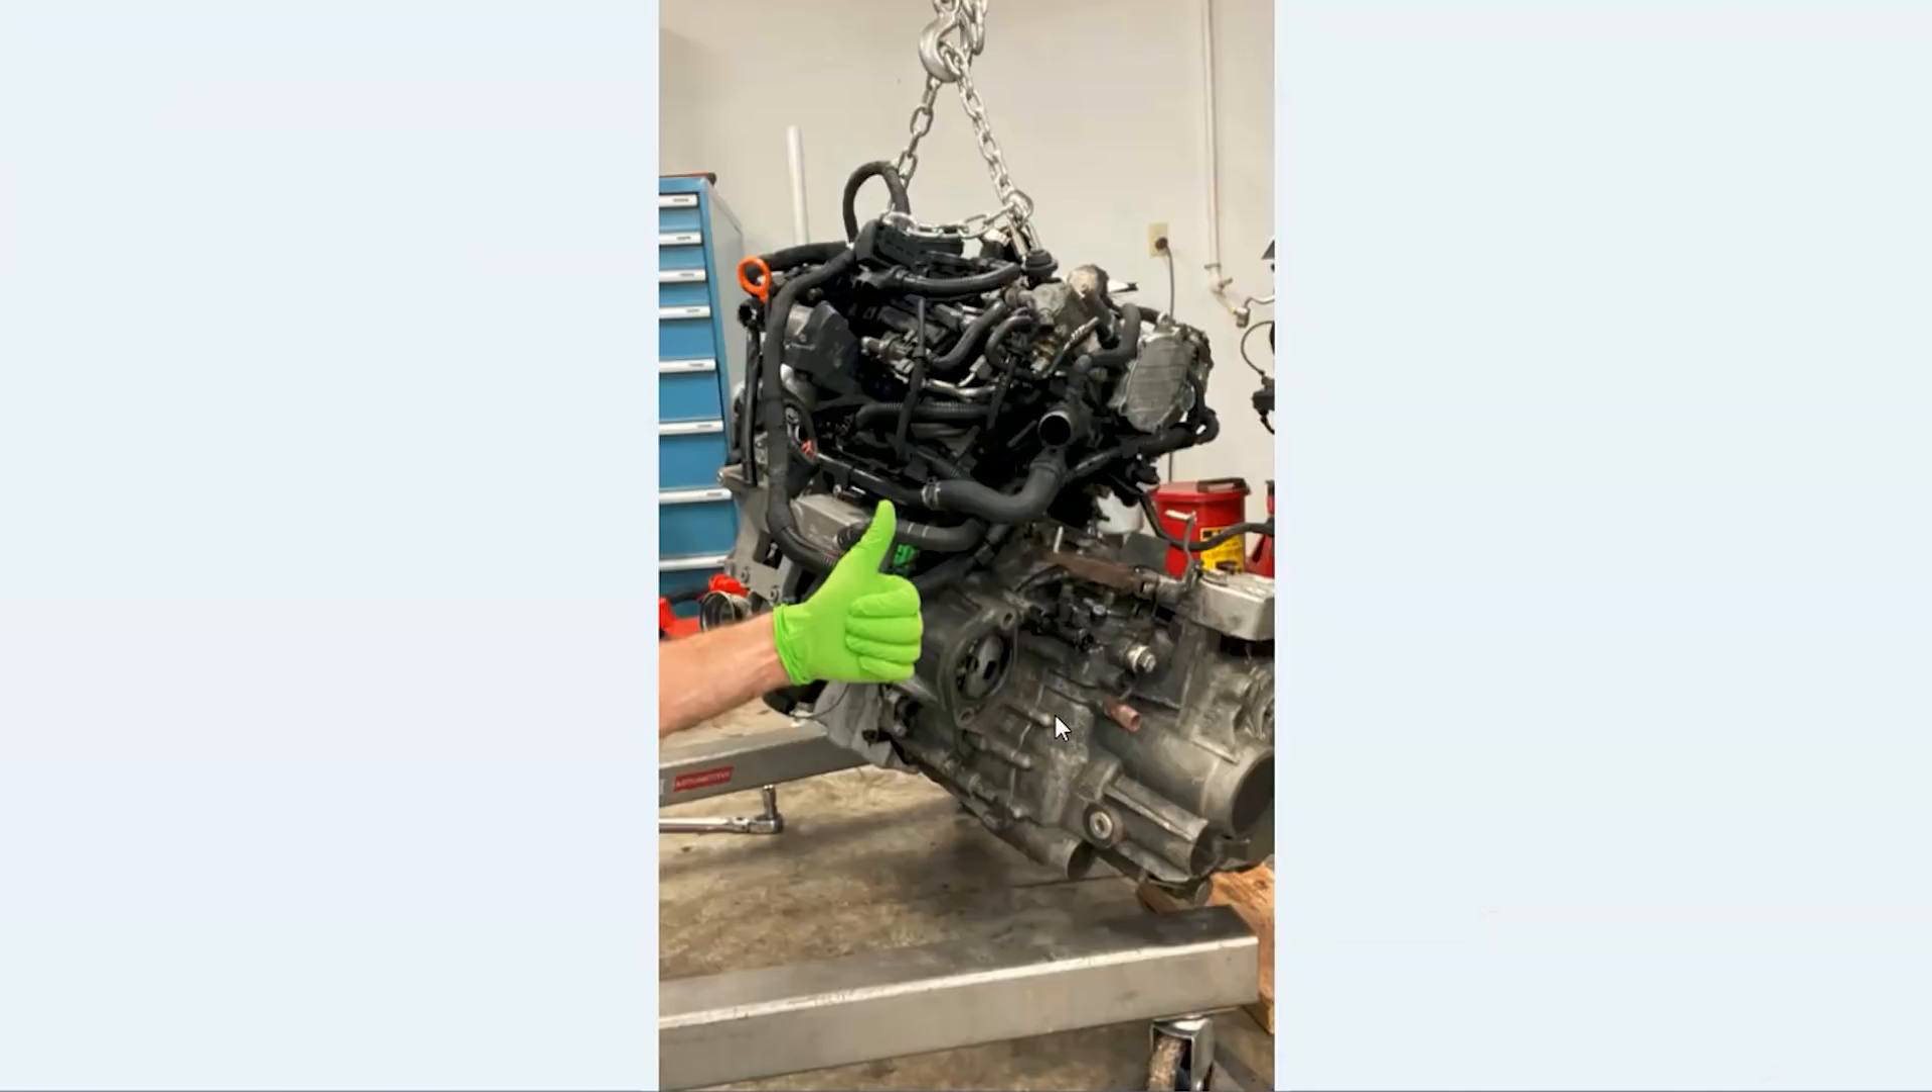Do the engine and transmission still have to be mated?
No.